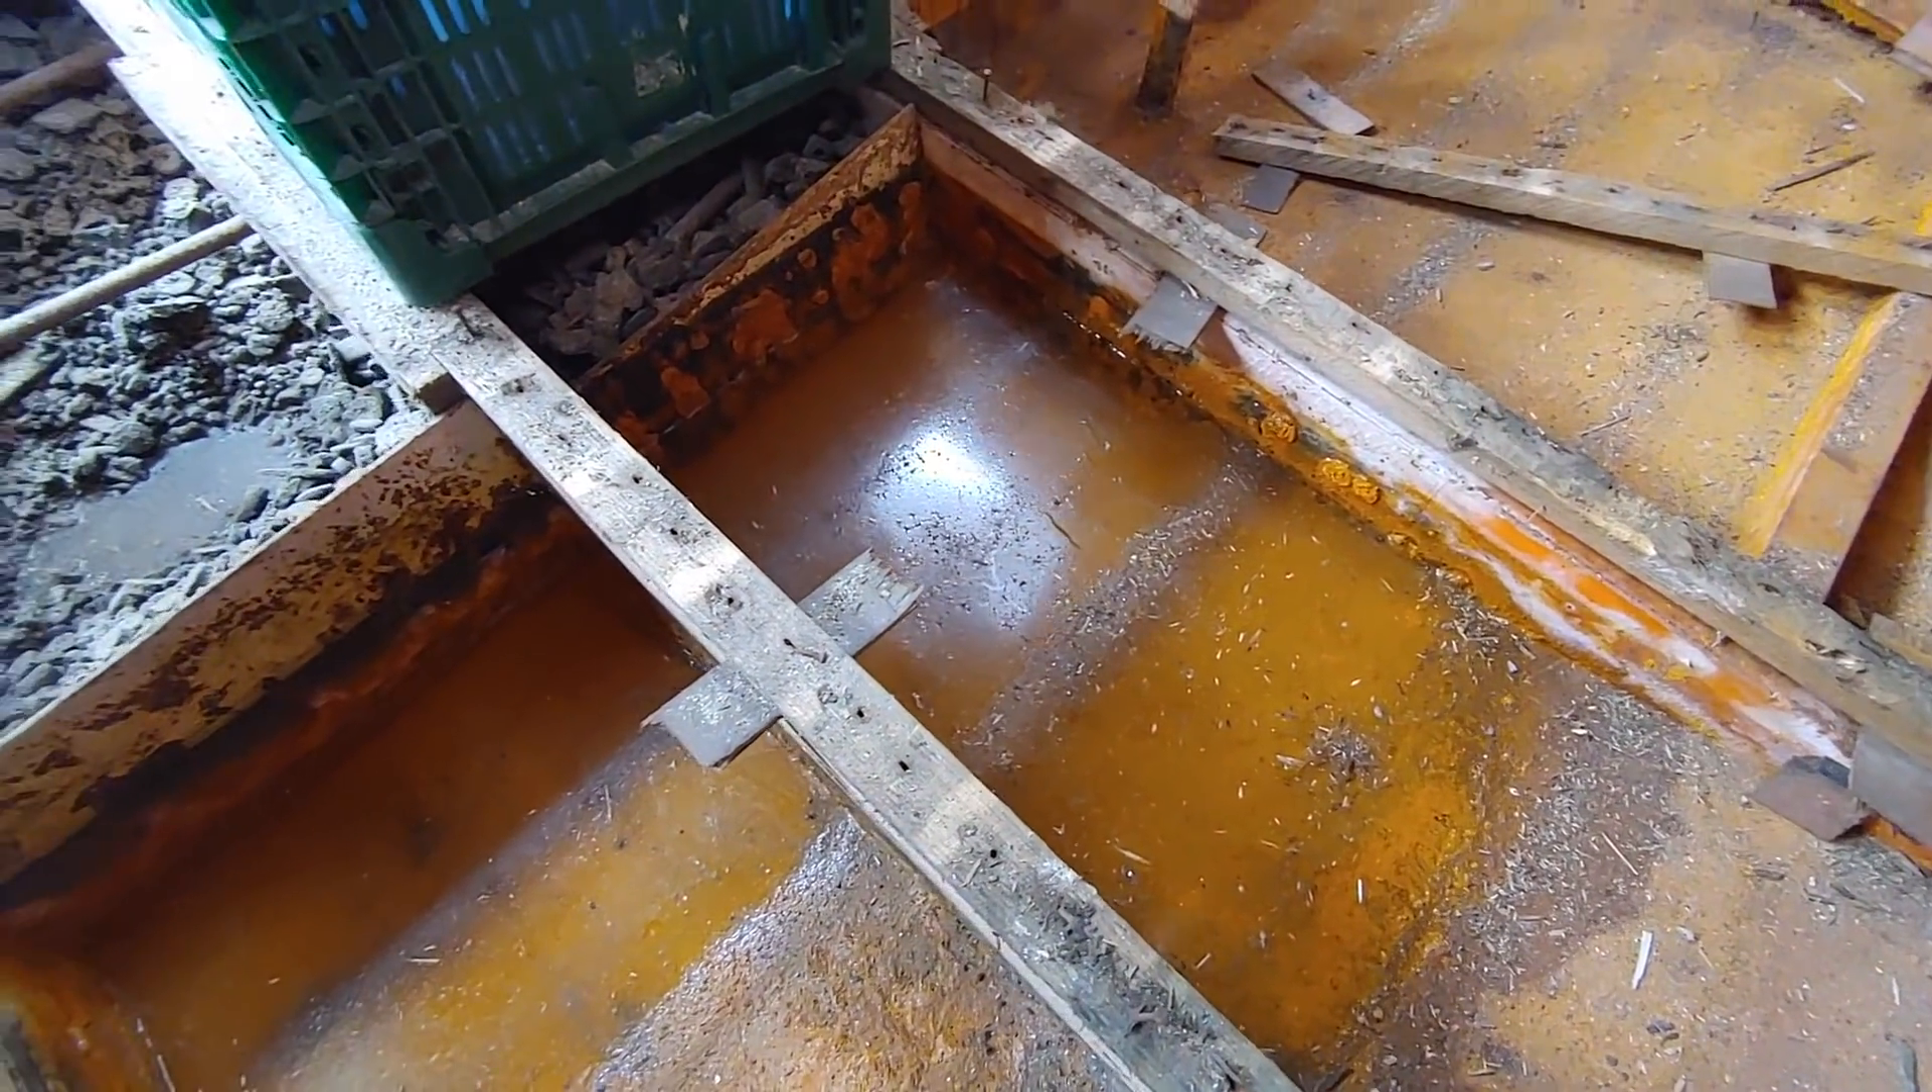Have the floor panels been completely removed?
Yes.